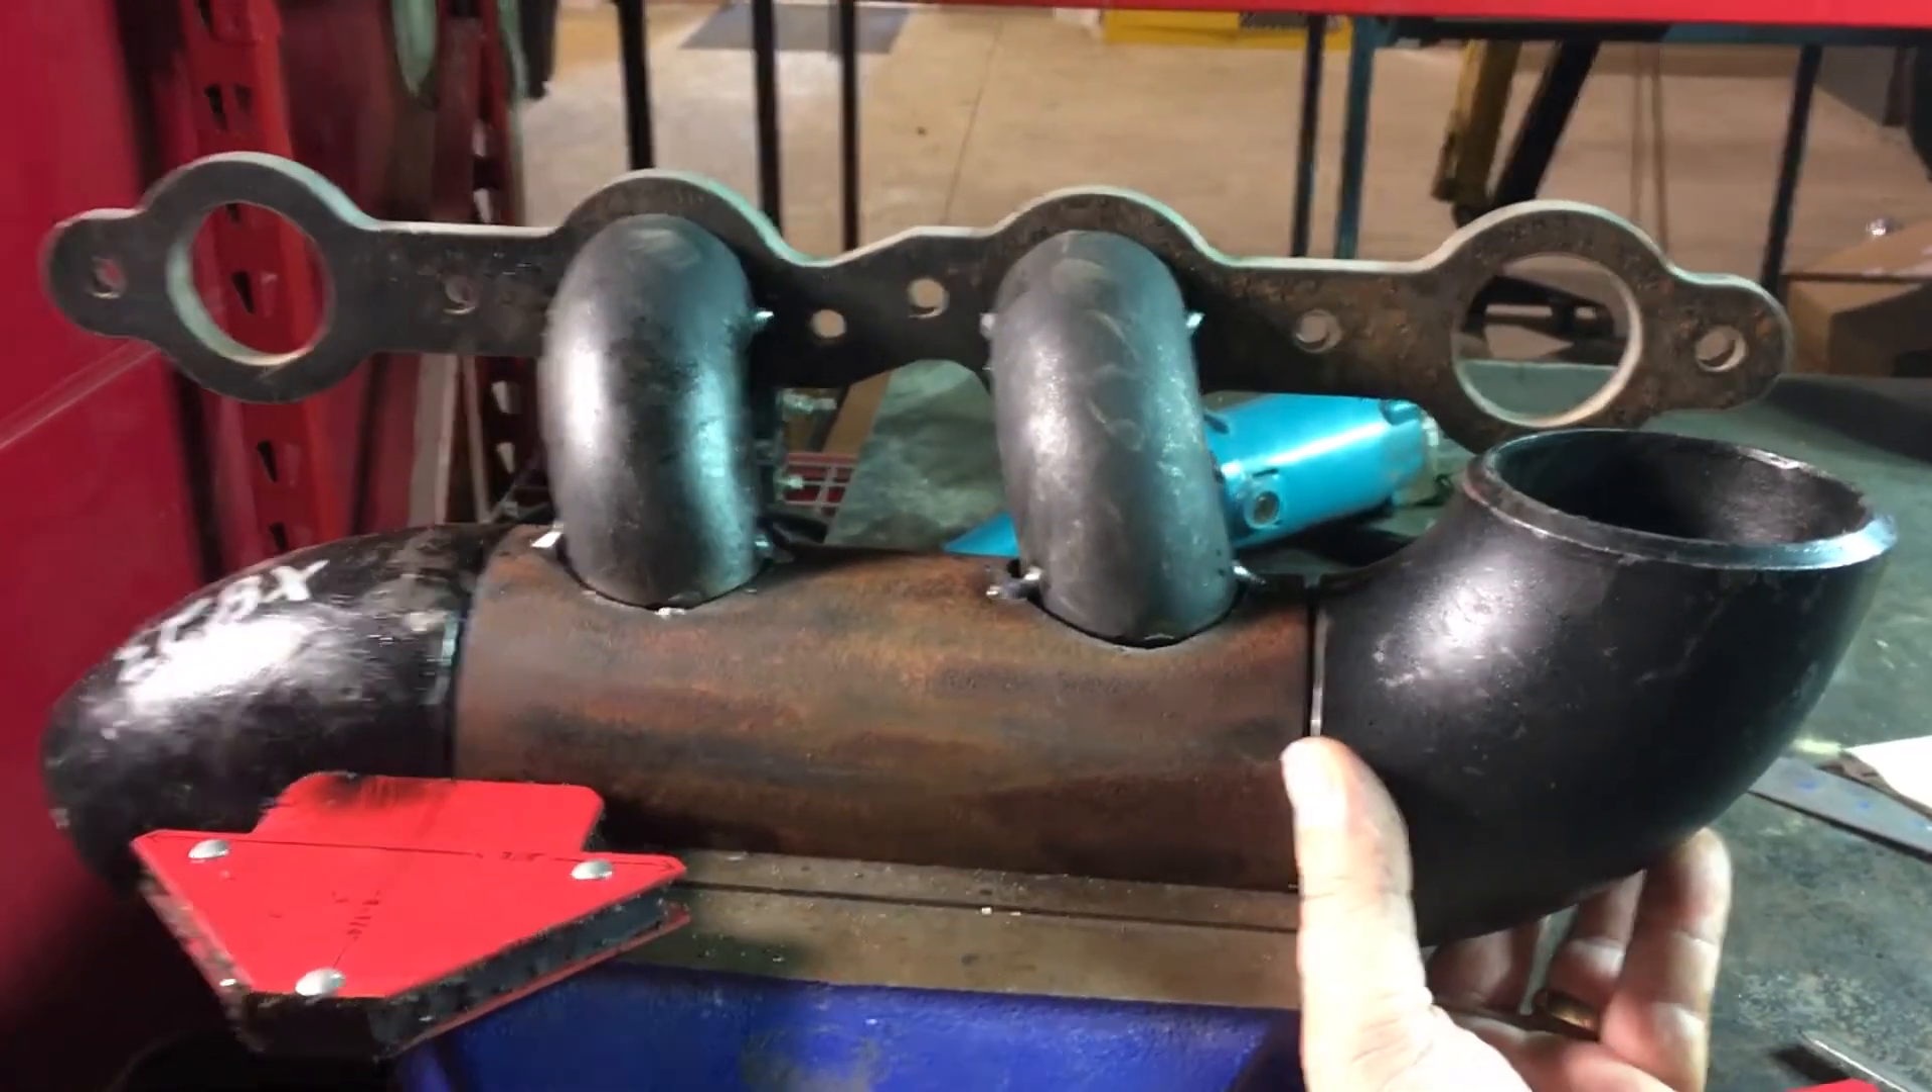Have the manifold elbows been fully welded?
No.